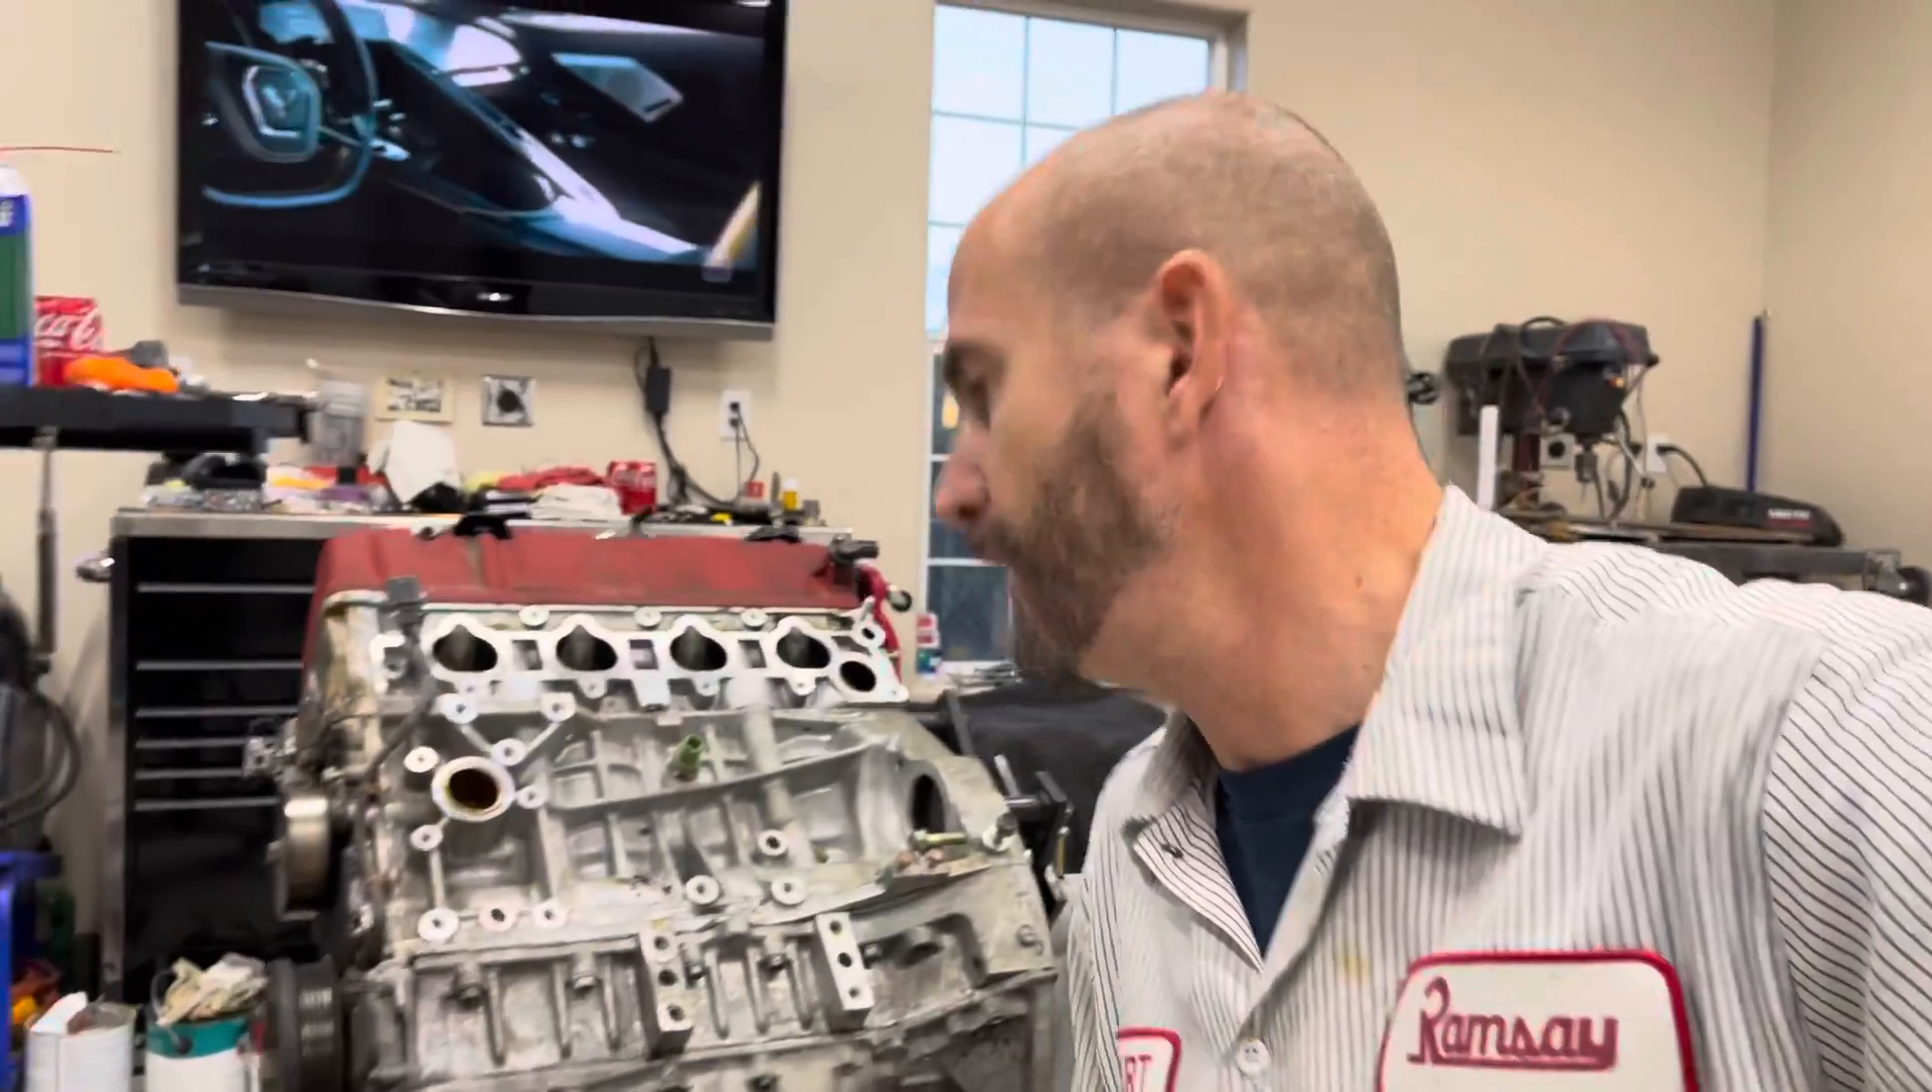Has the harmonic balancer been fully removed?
No.